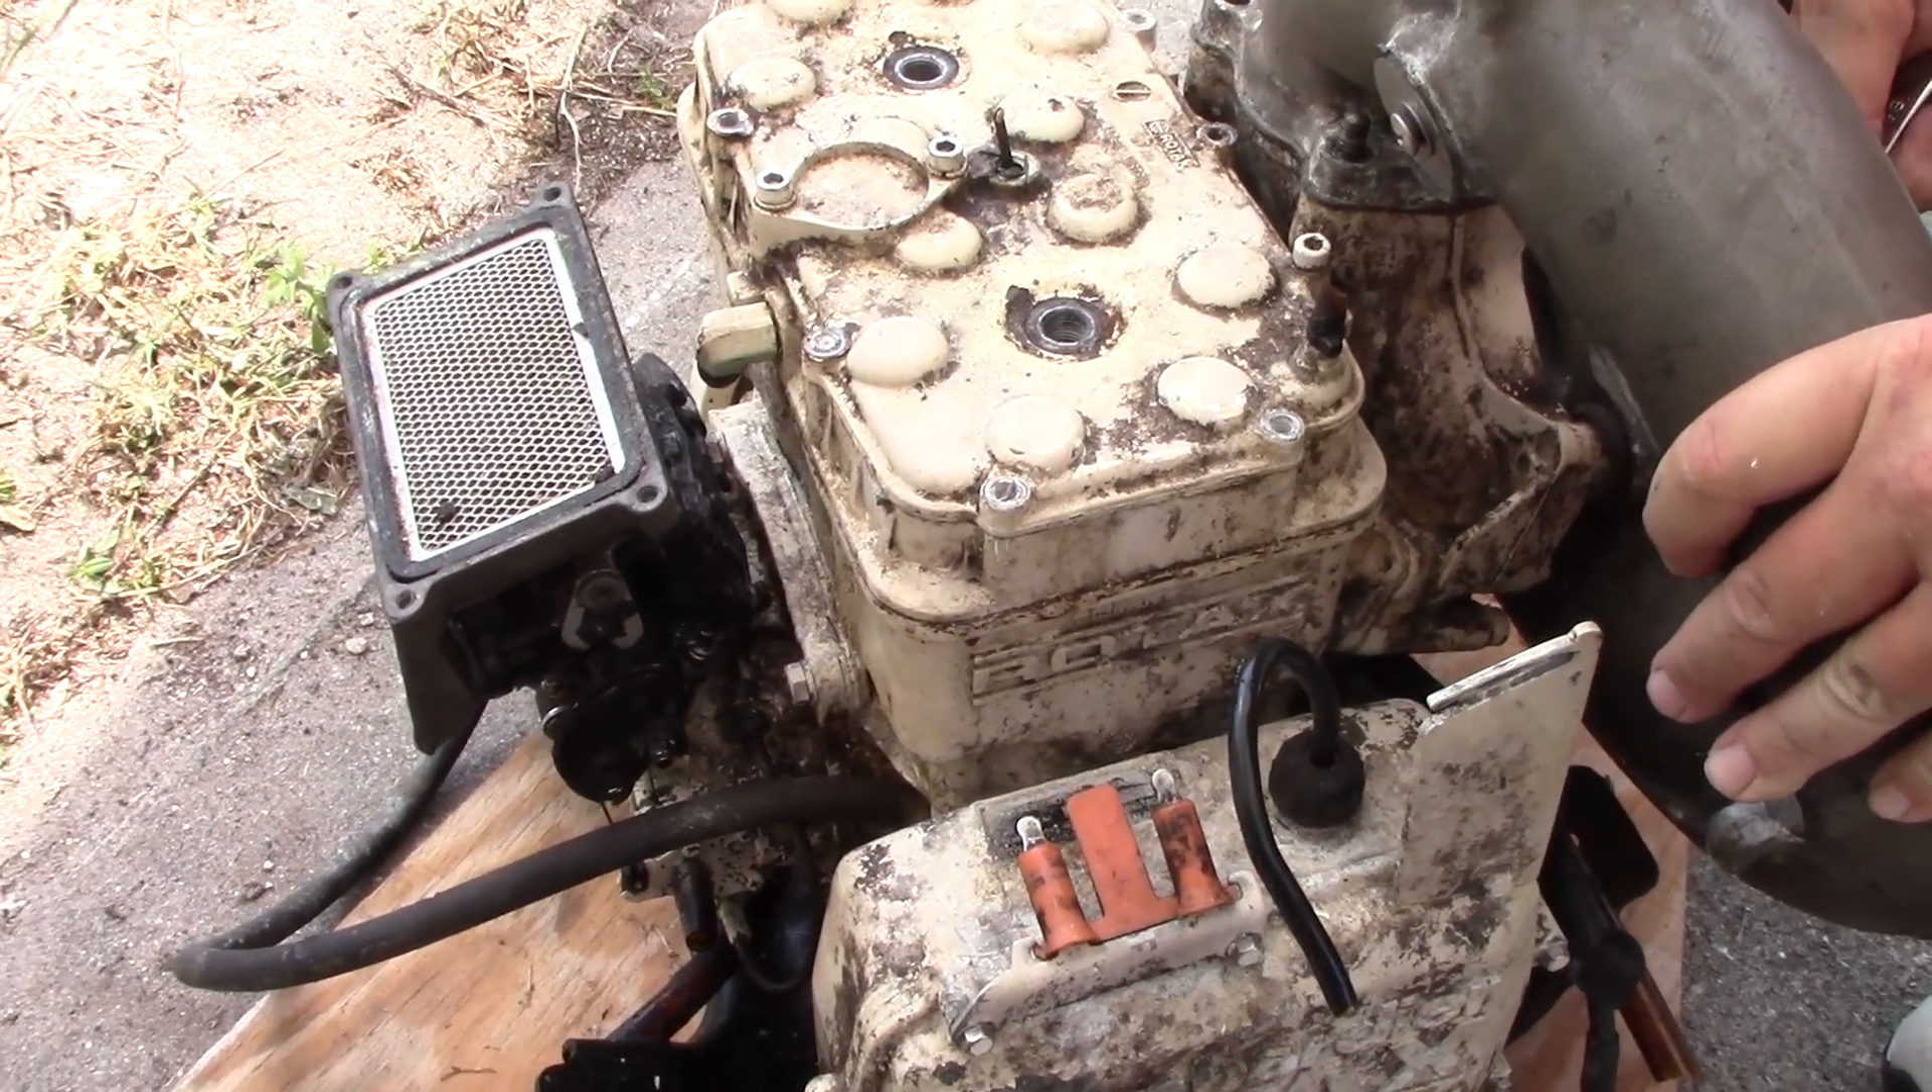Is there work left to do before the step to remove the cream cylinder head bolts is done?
Yes.